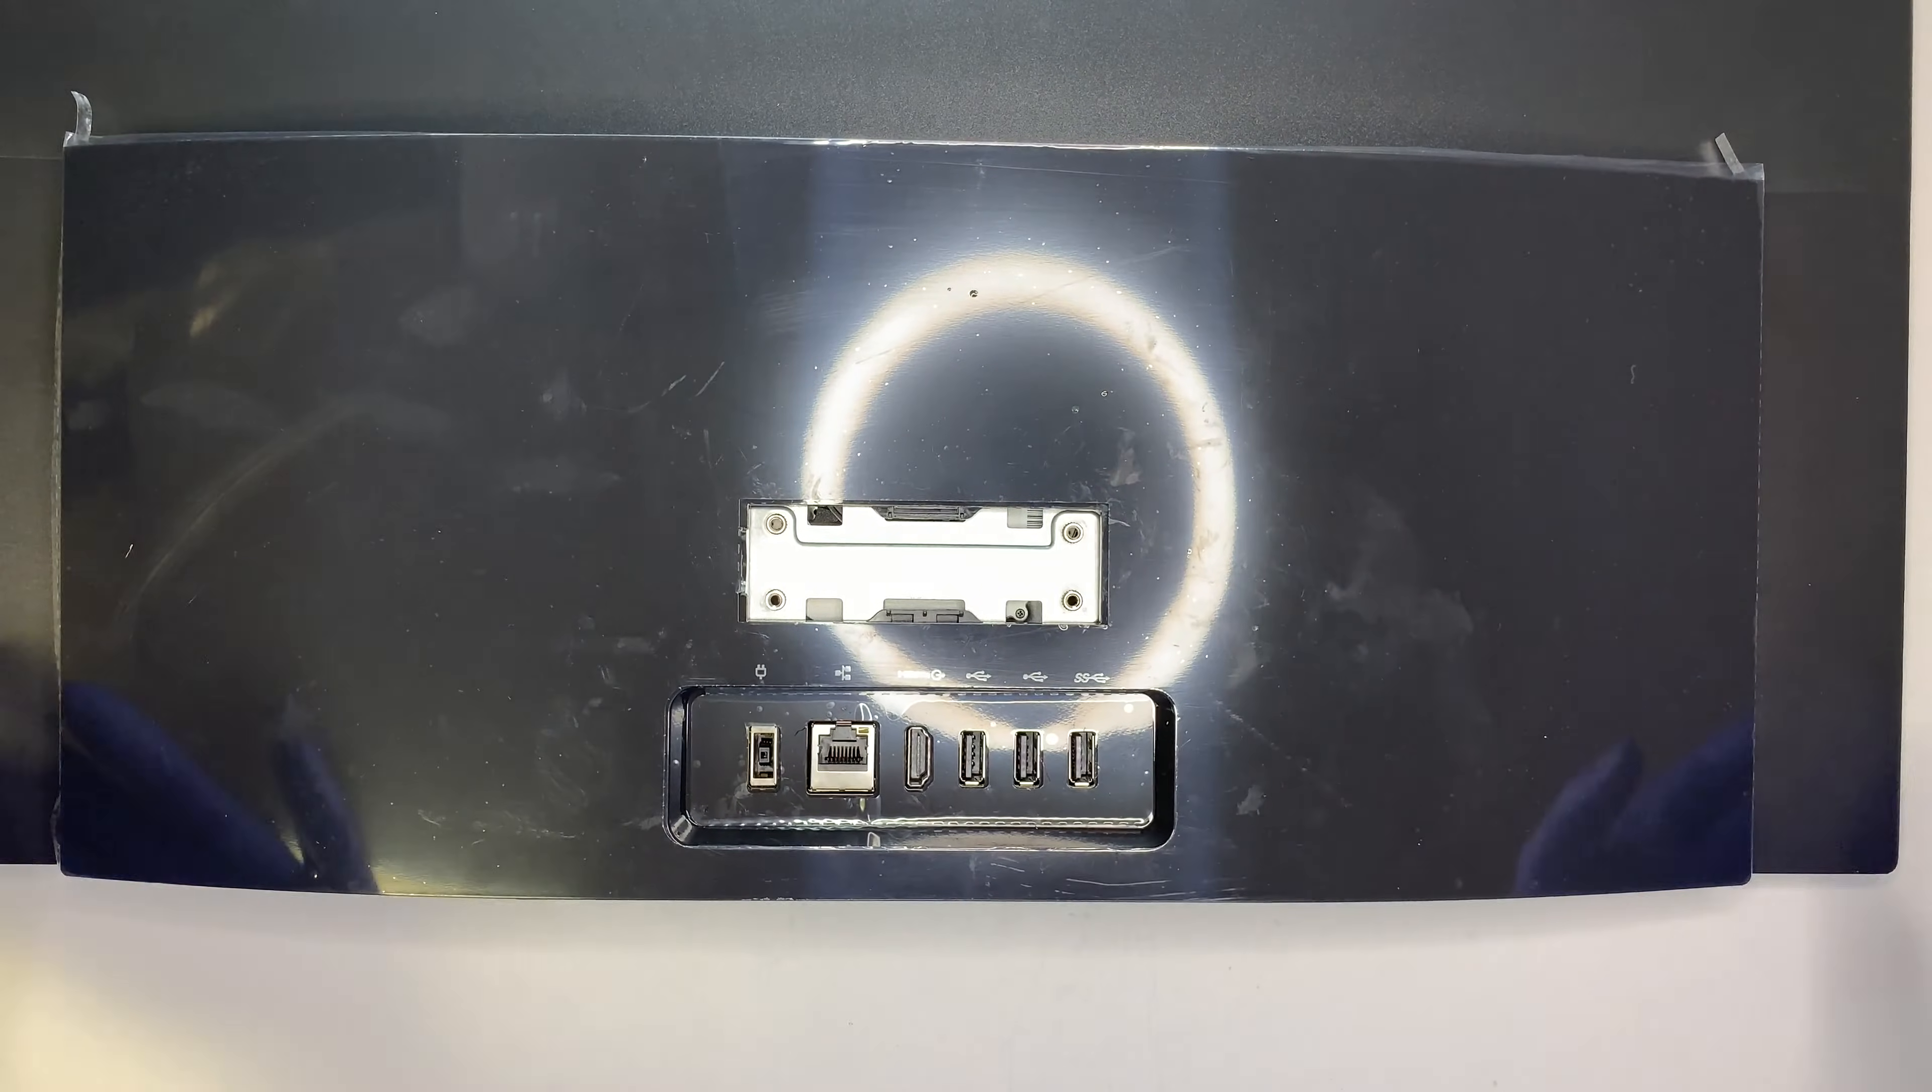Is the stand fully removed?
Yes.